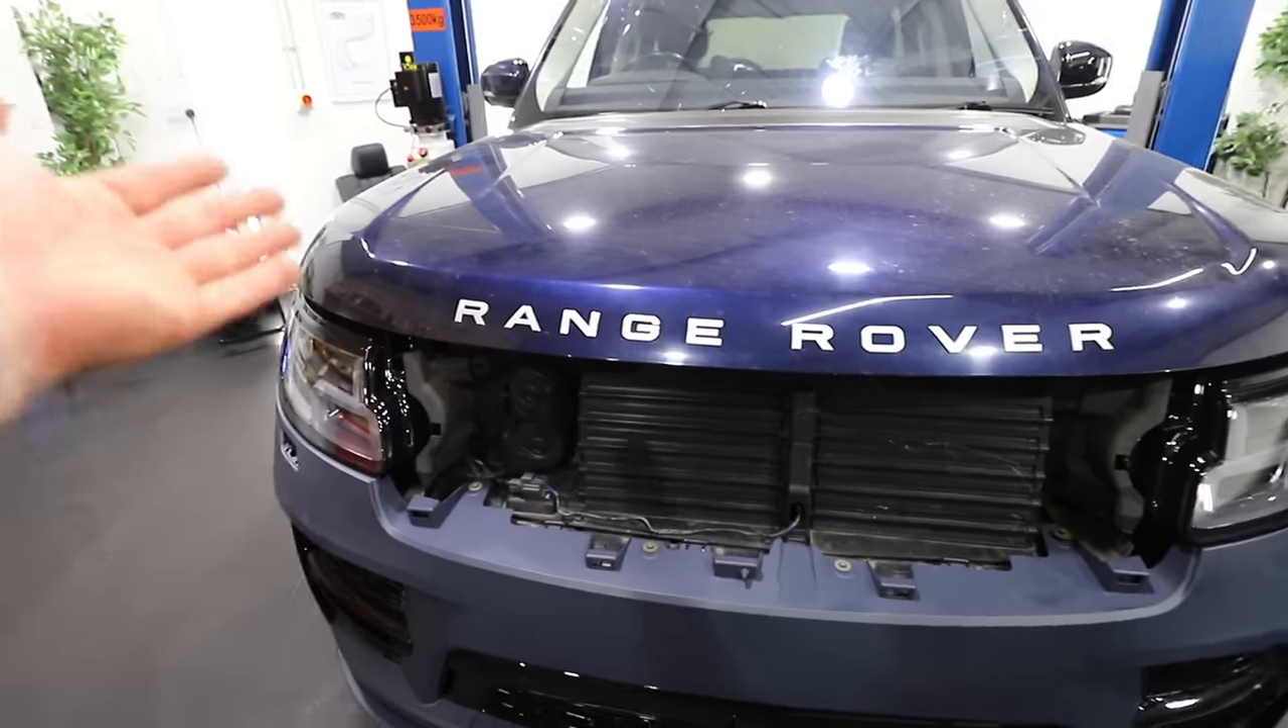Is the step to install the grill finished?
No.